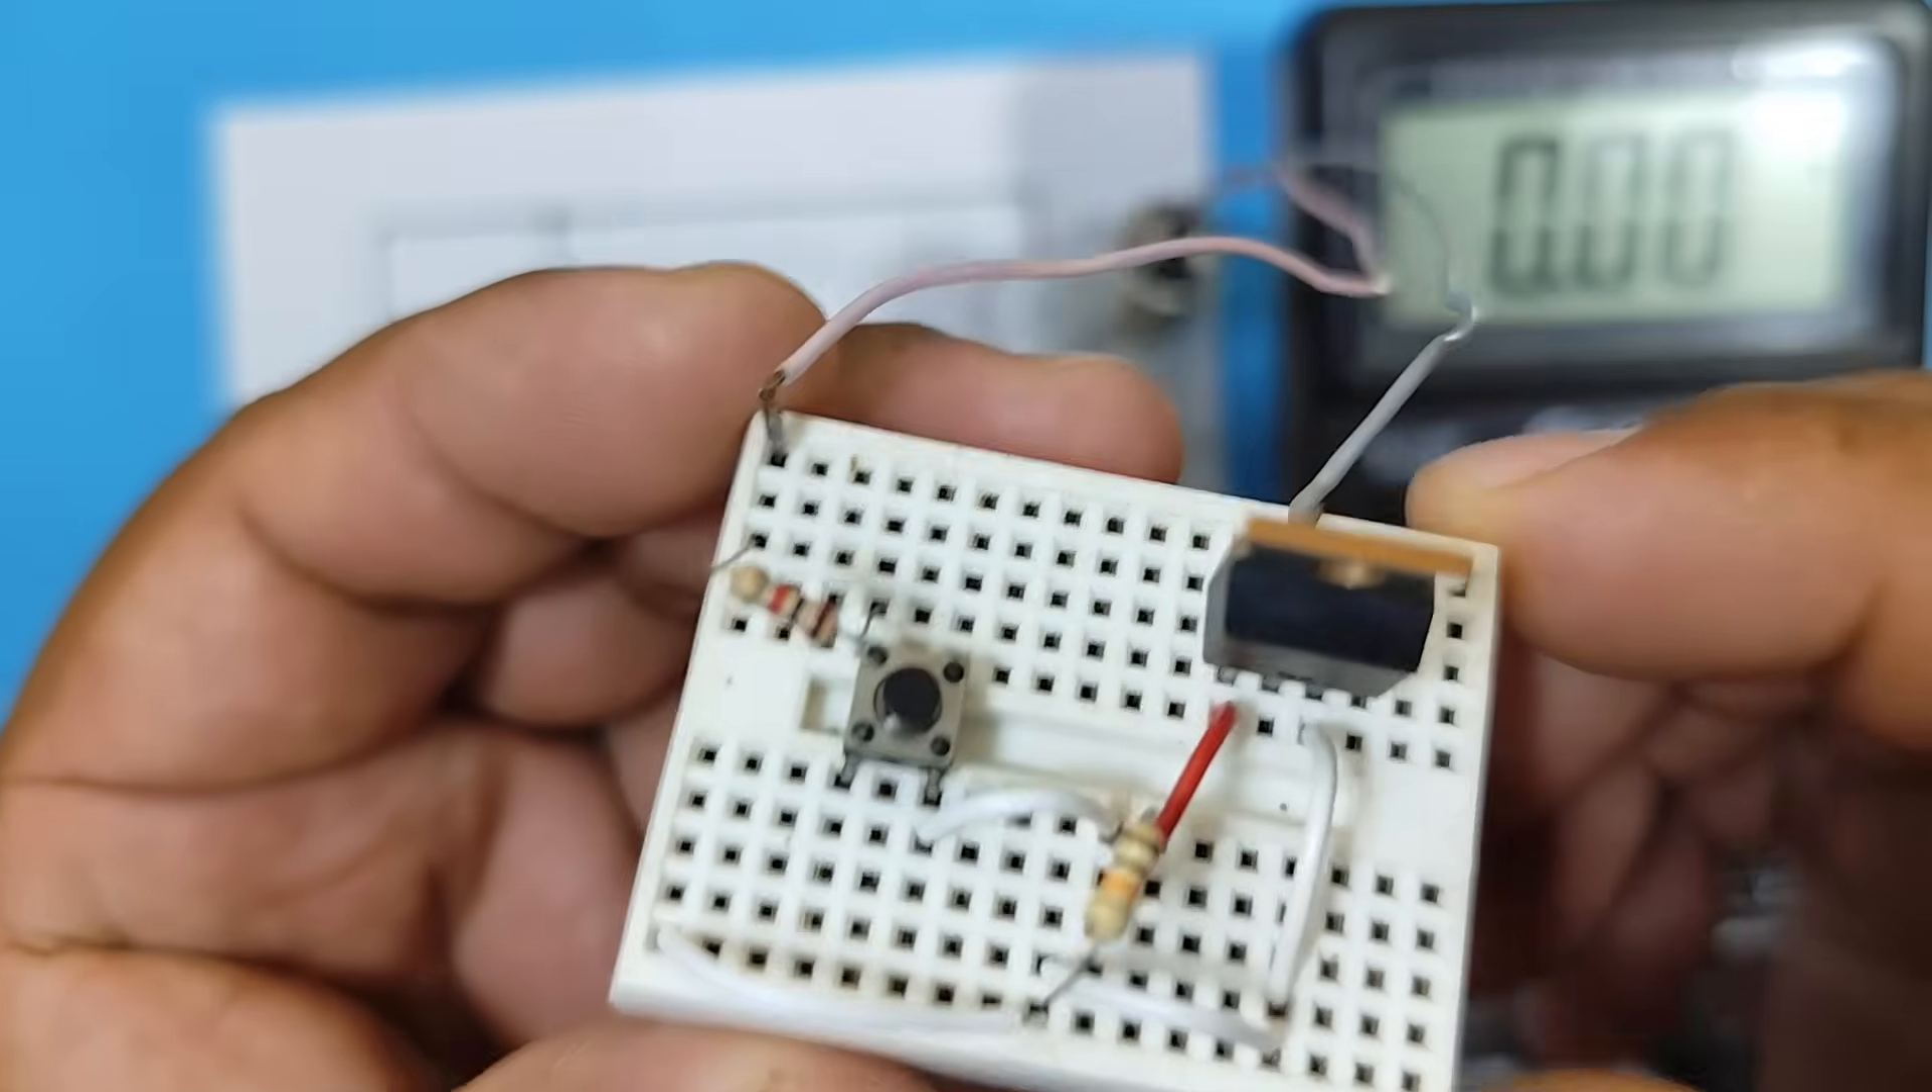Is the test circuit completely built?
Yes.